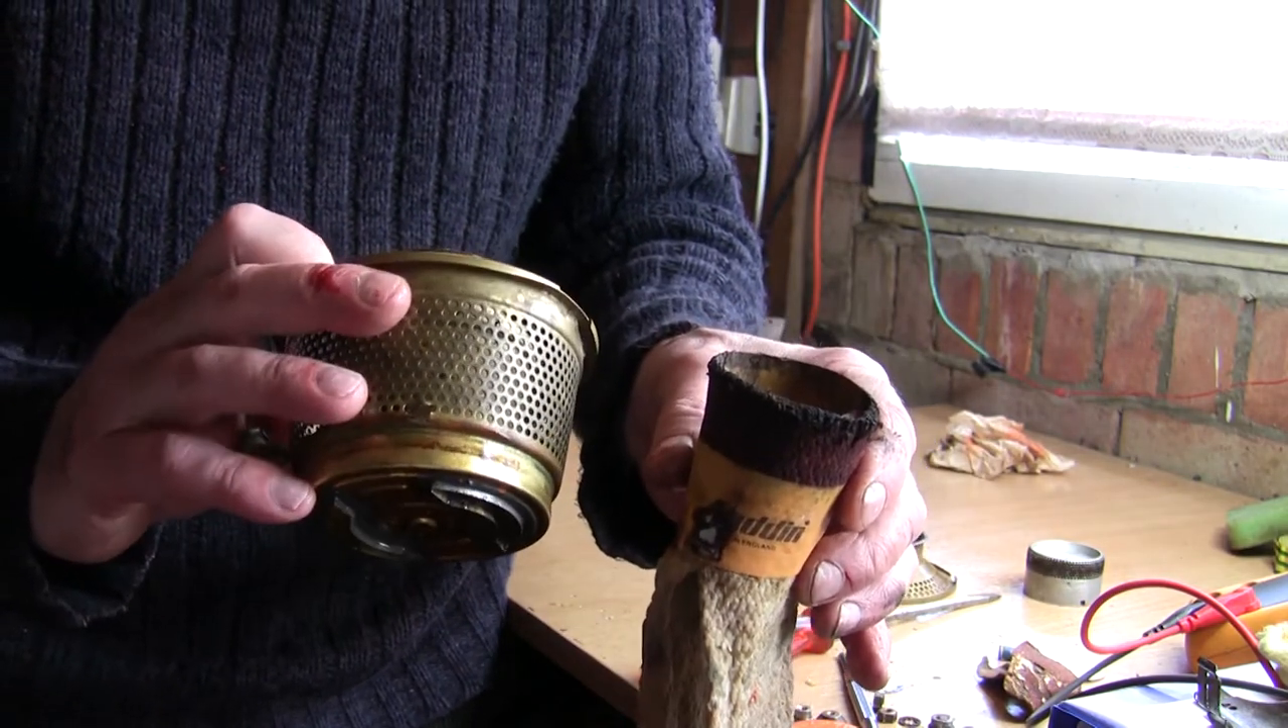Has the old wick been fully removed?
Yes.